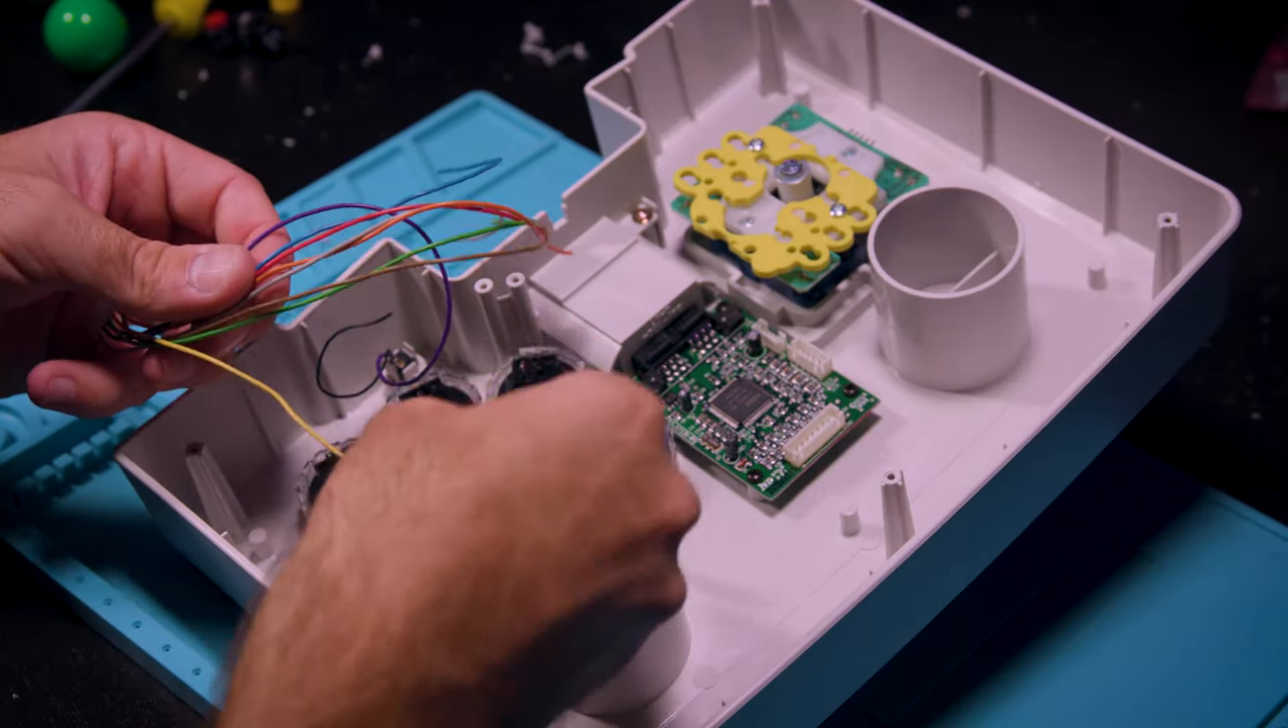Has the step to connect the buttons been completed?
No.